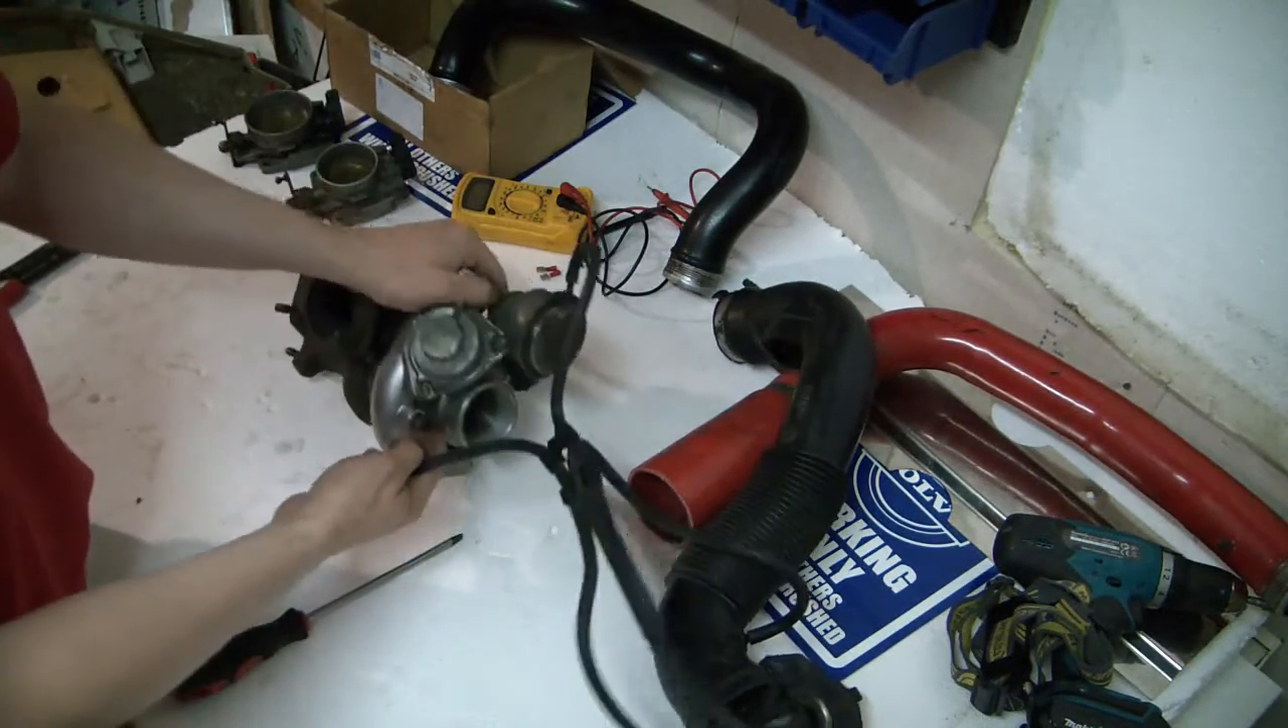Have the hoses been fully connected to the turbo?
No.